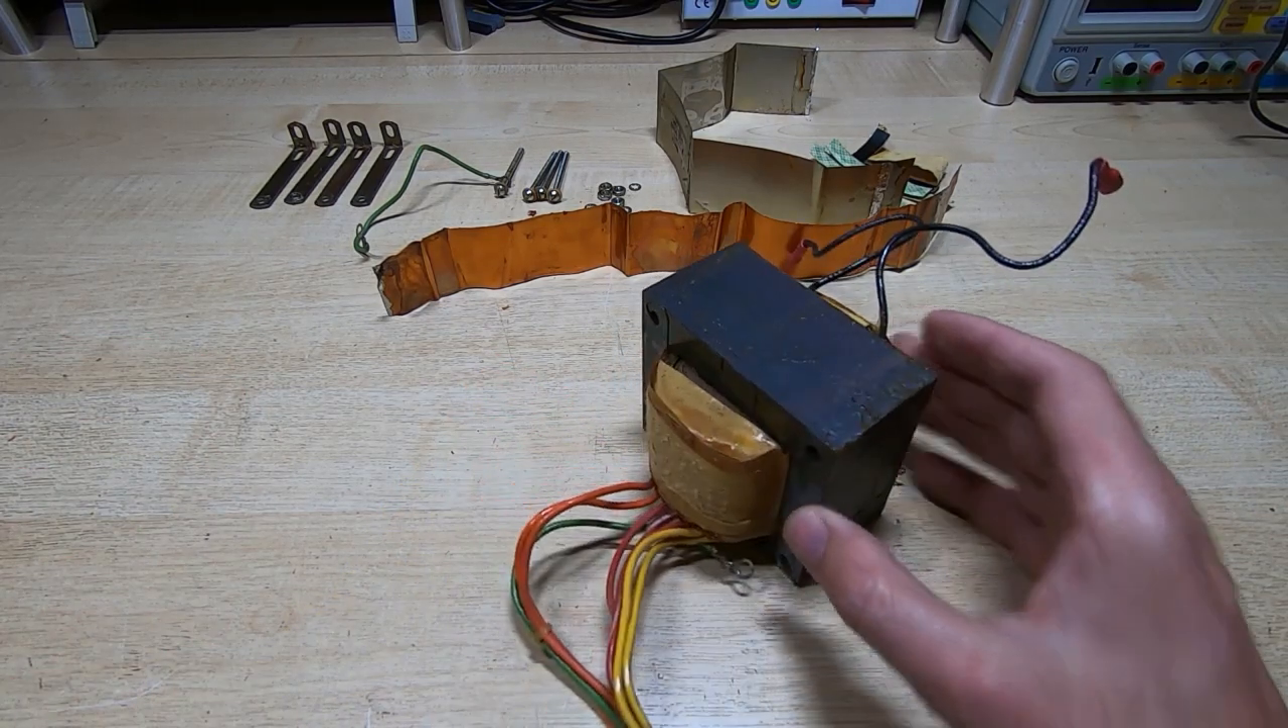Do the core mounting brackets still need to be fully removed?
No.